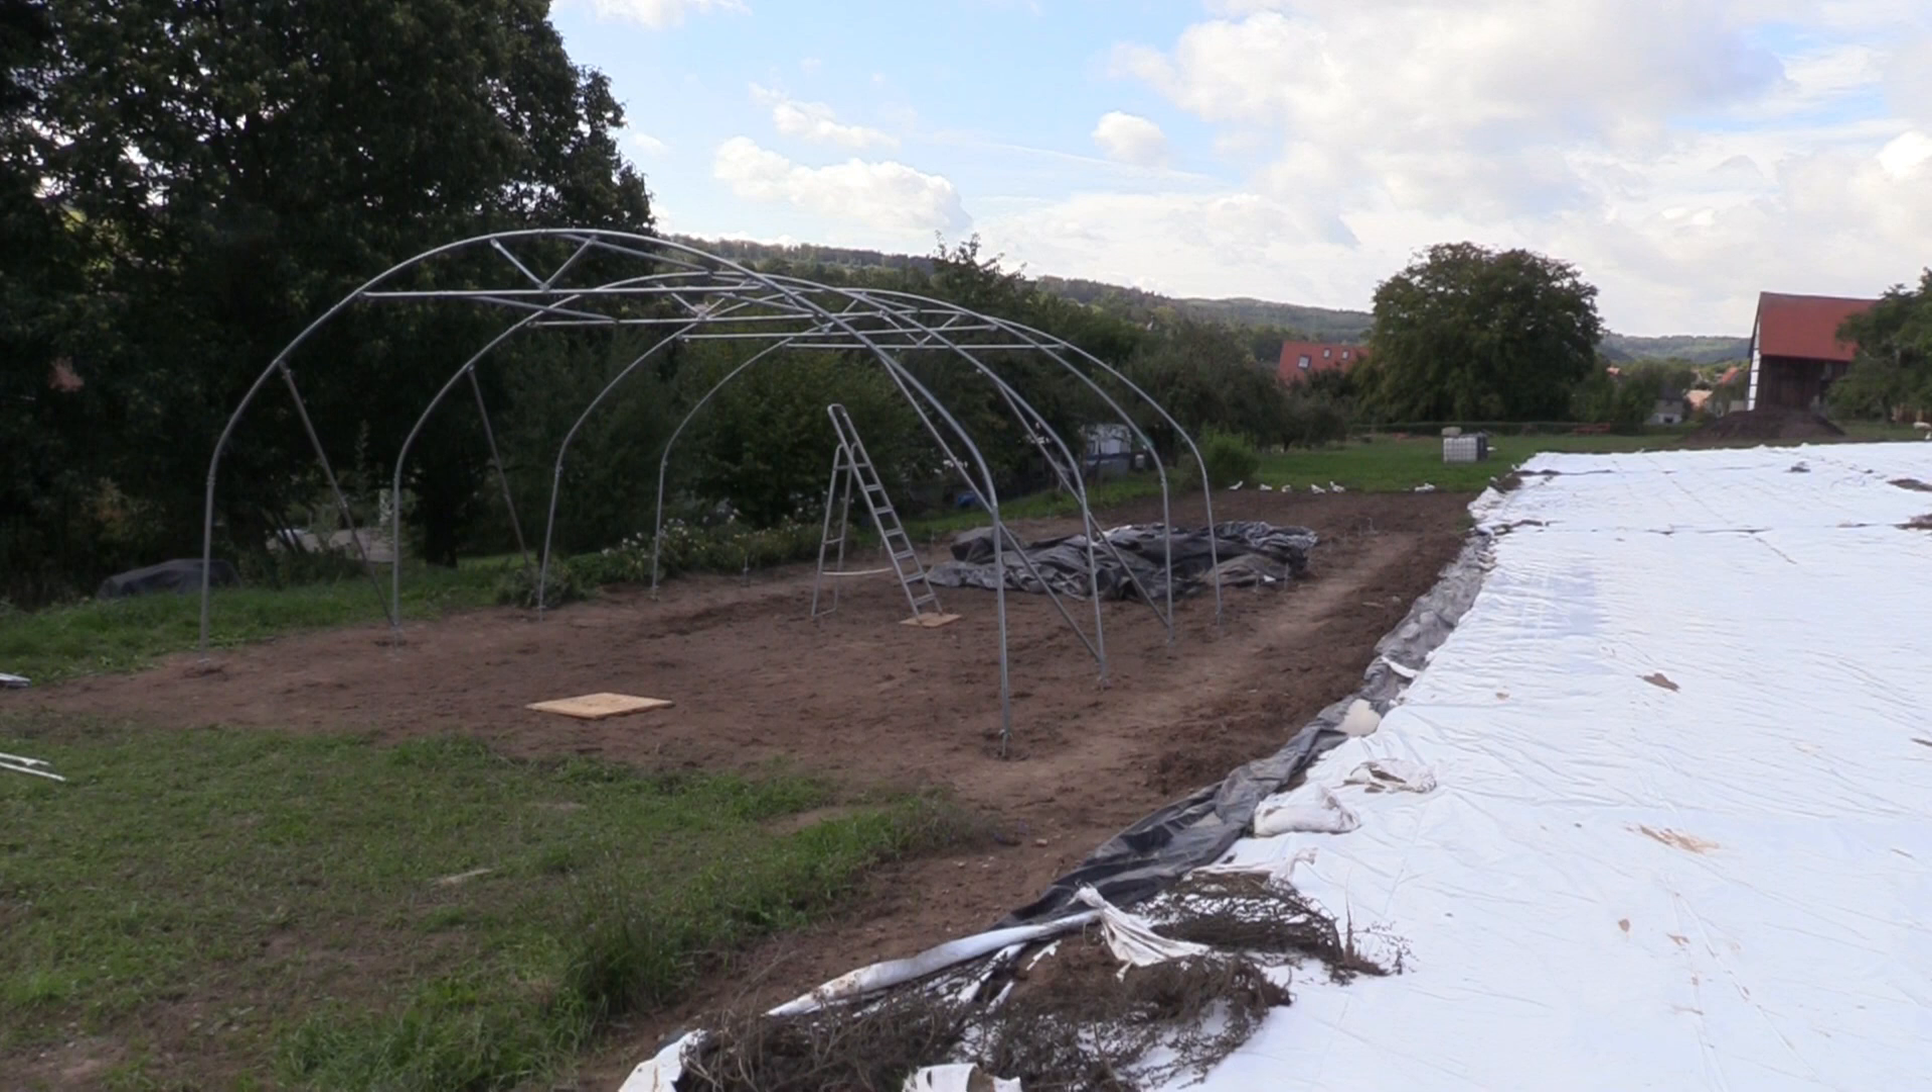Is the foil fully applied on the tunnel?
No.